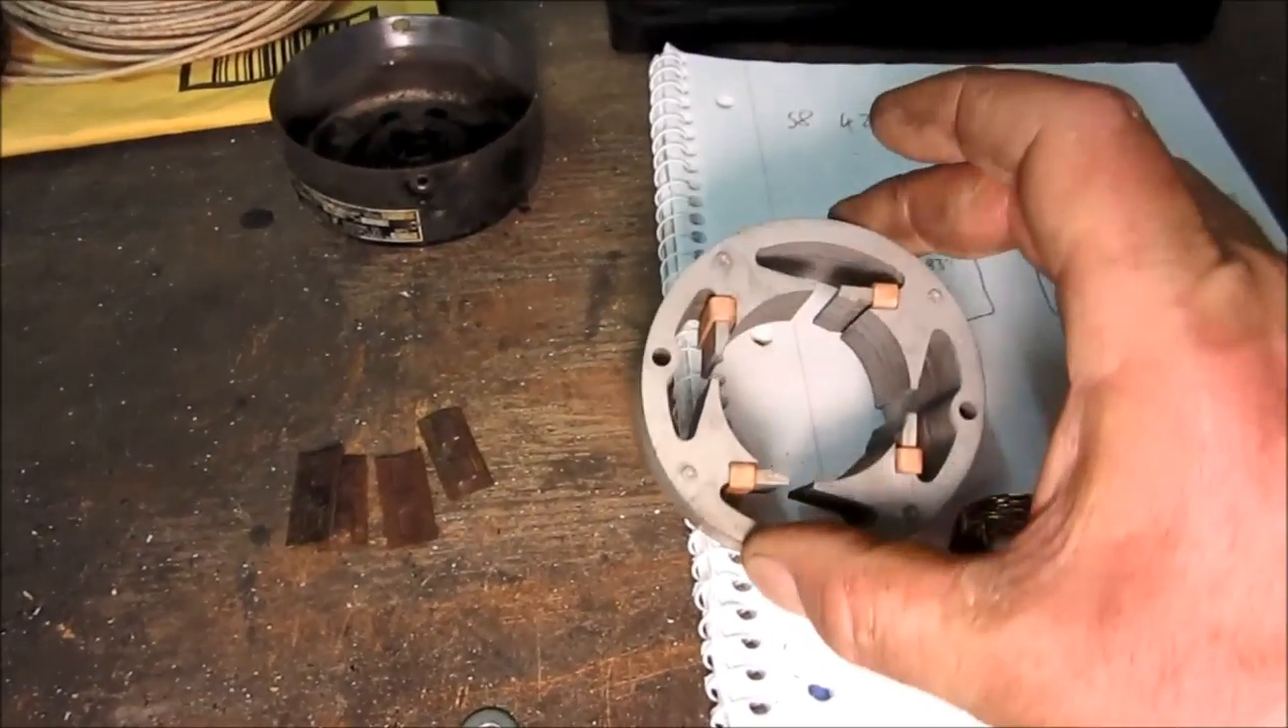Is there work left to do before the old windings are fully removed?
No.